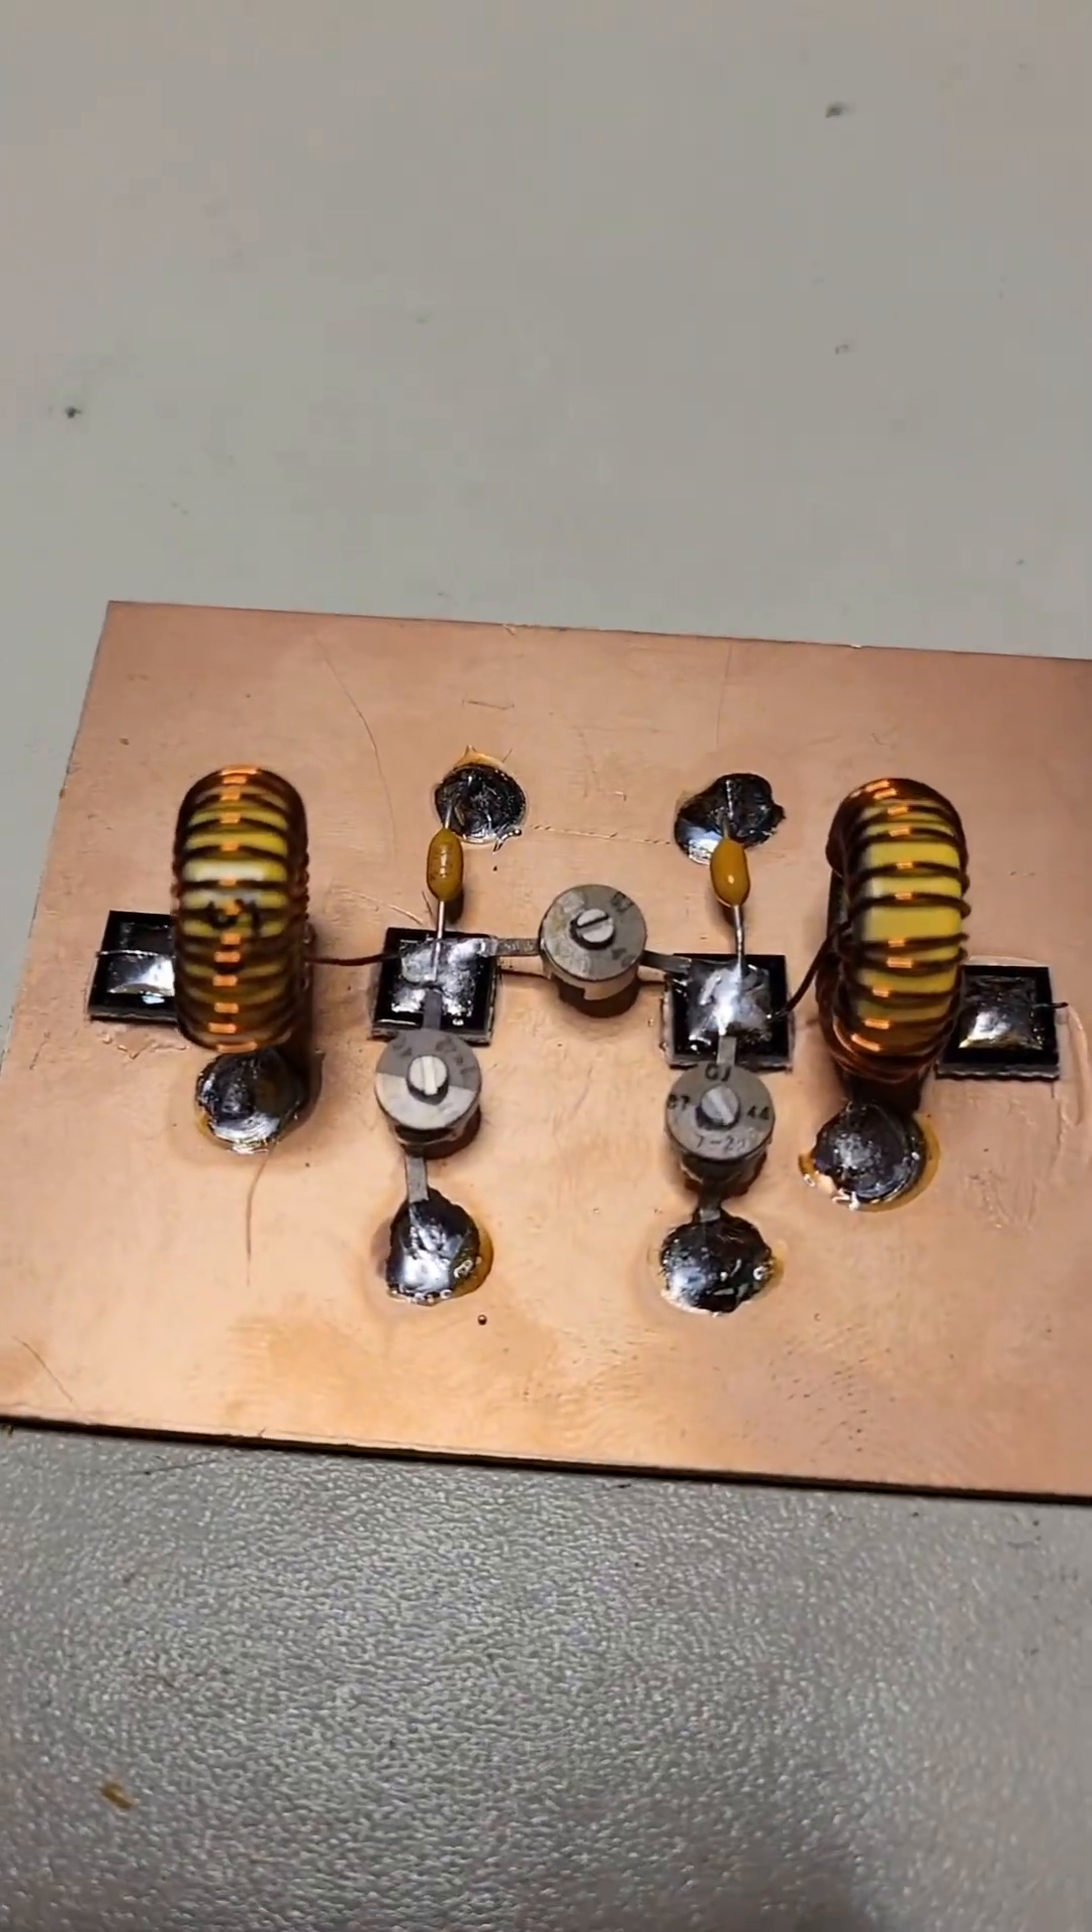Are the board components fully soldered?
Yes.